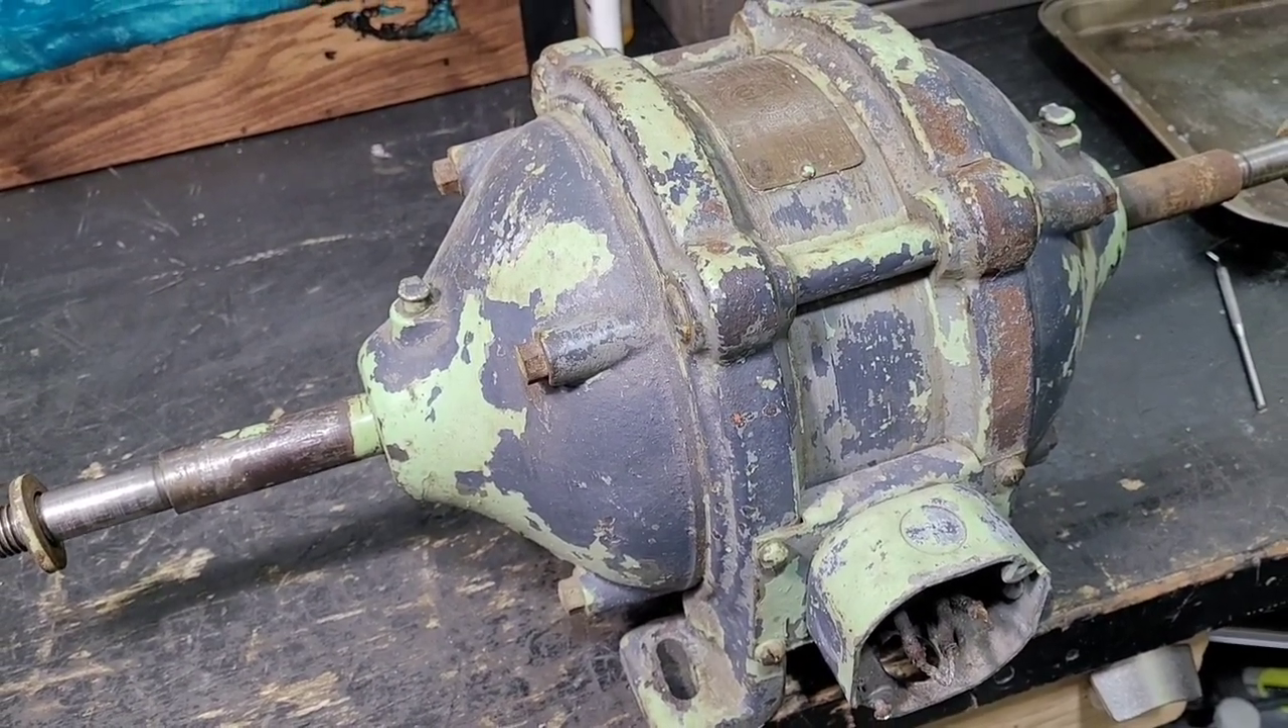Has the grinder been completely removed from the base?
Yes.